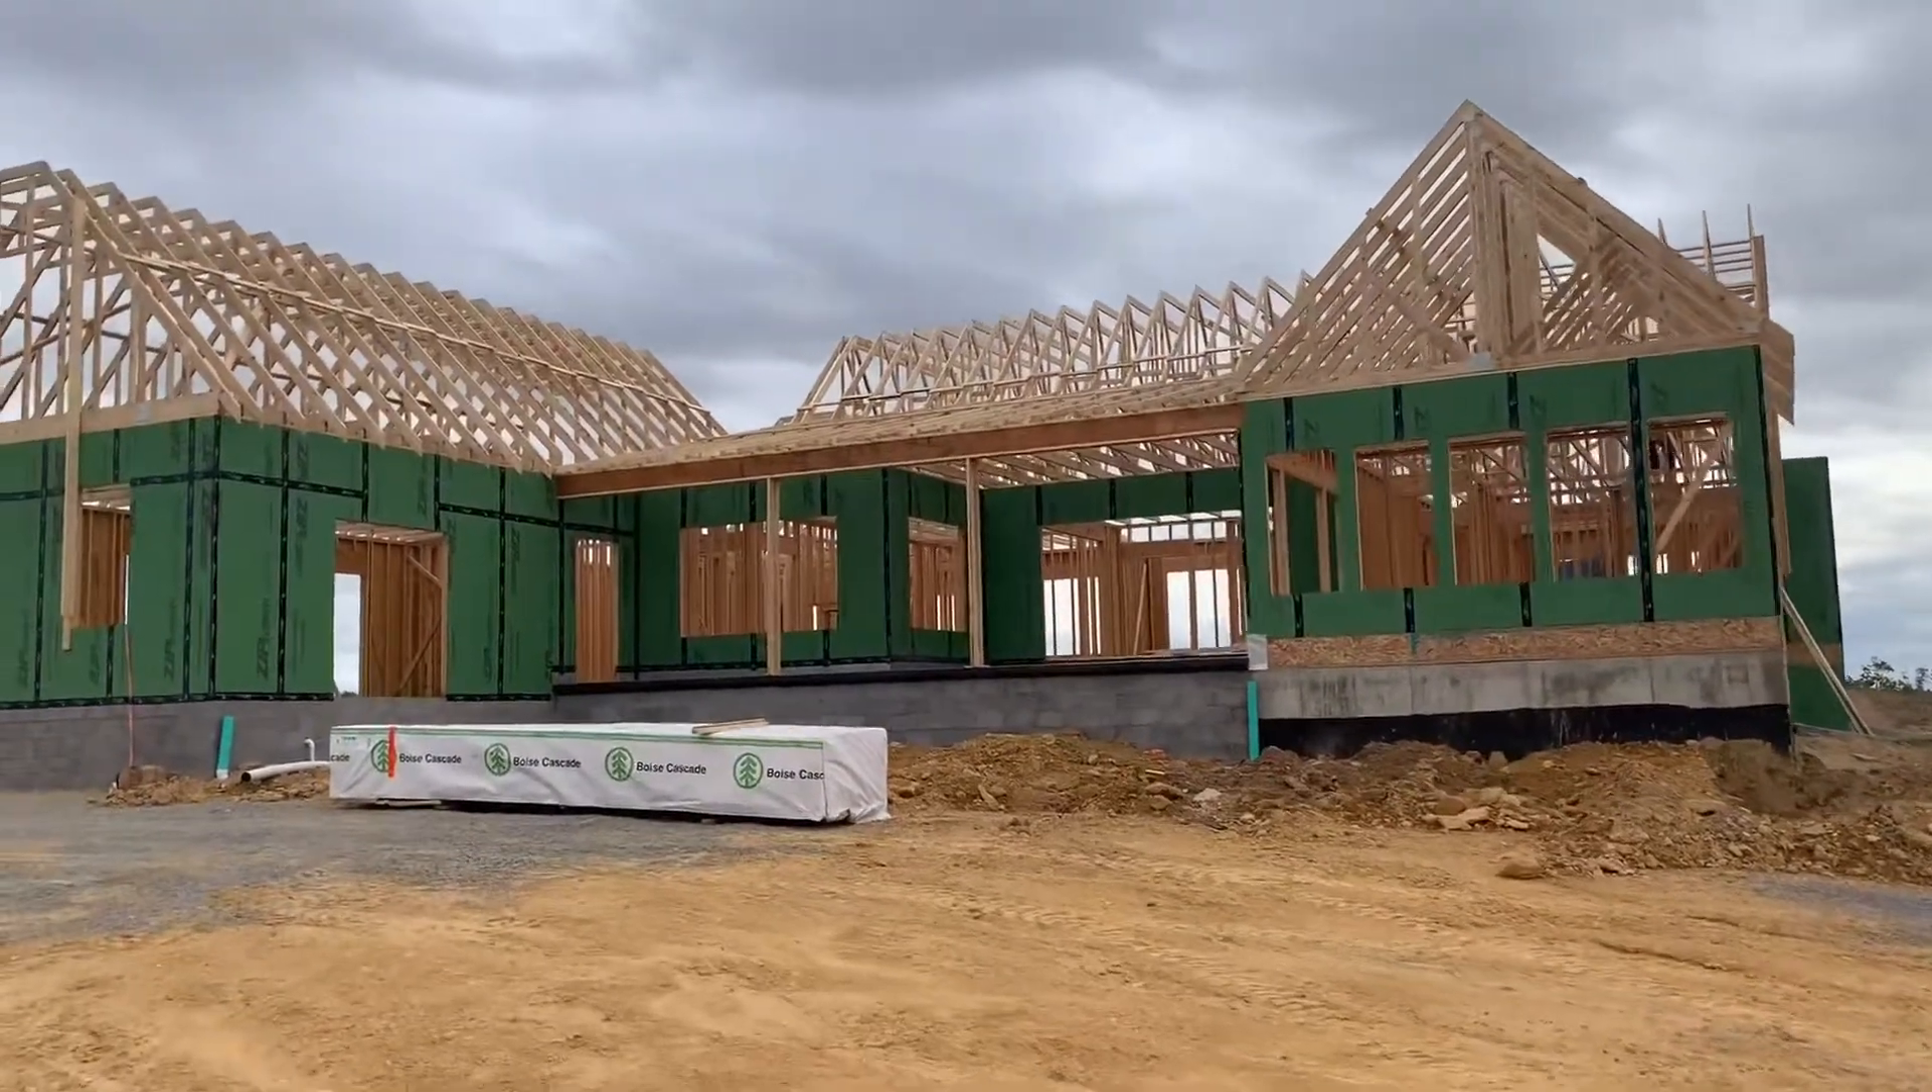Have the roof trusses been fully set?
Yes.